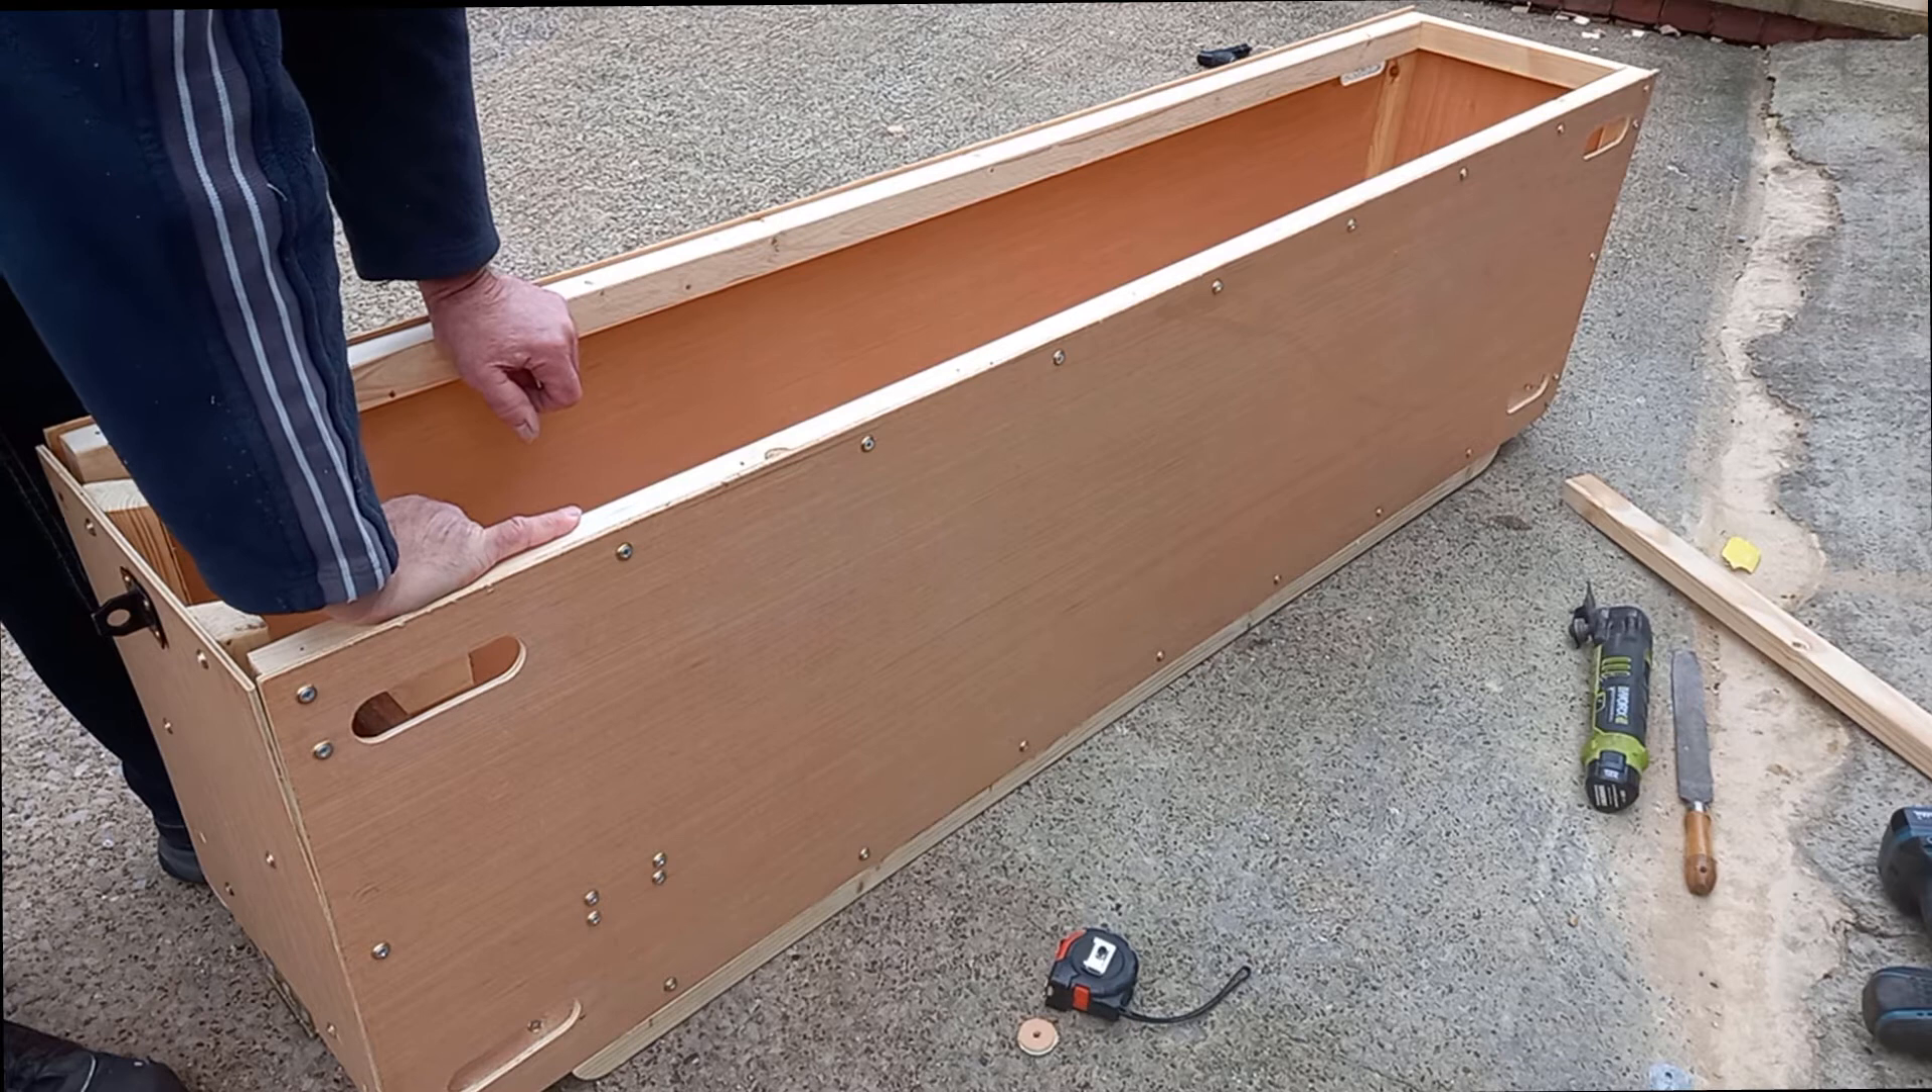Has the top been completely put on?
No.